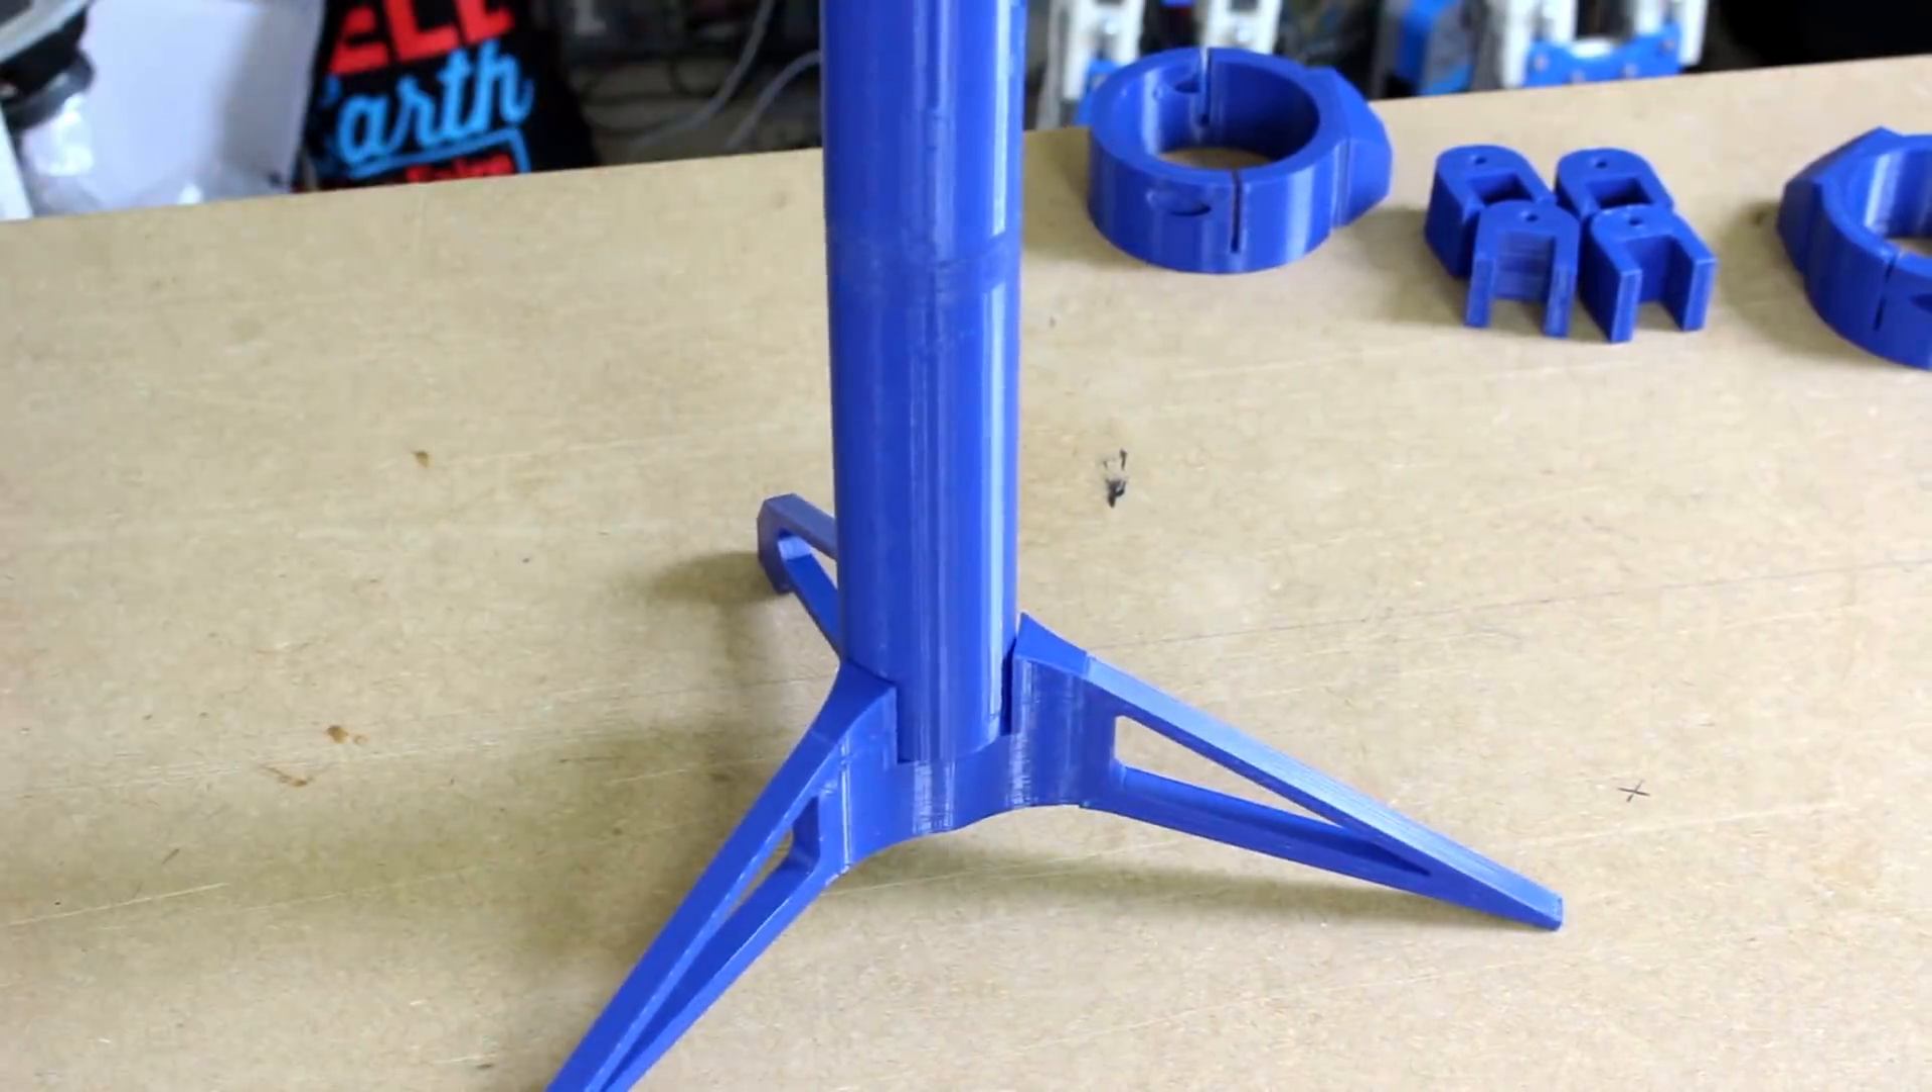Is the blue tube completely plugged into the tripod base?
Yes.